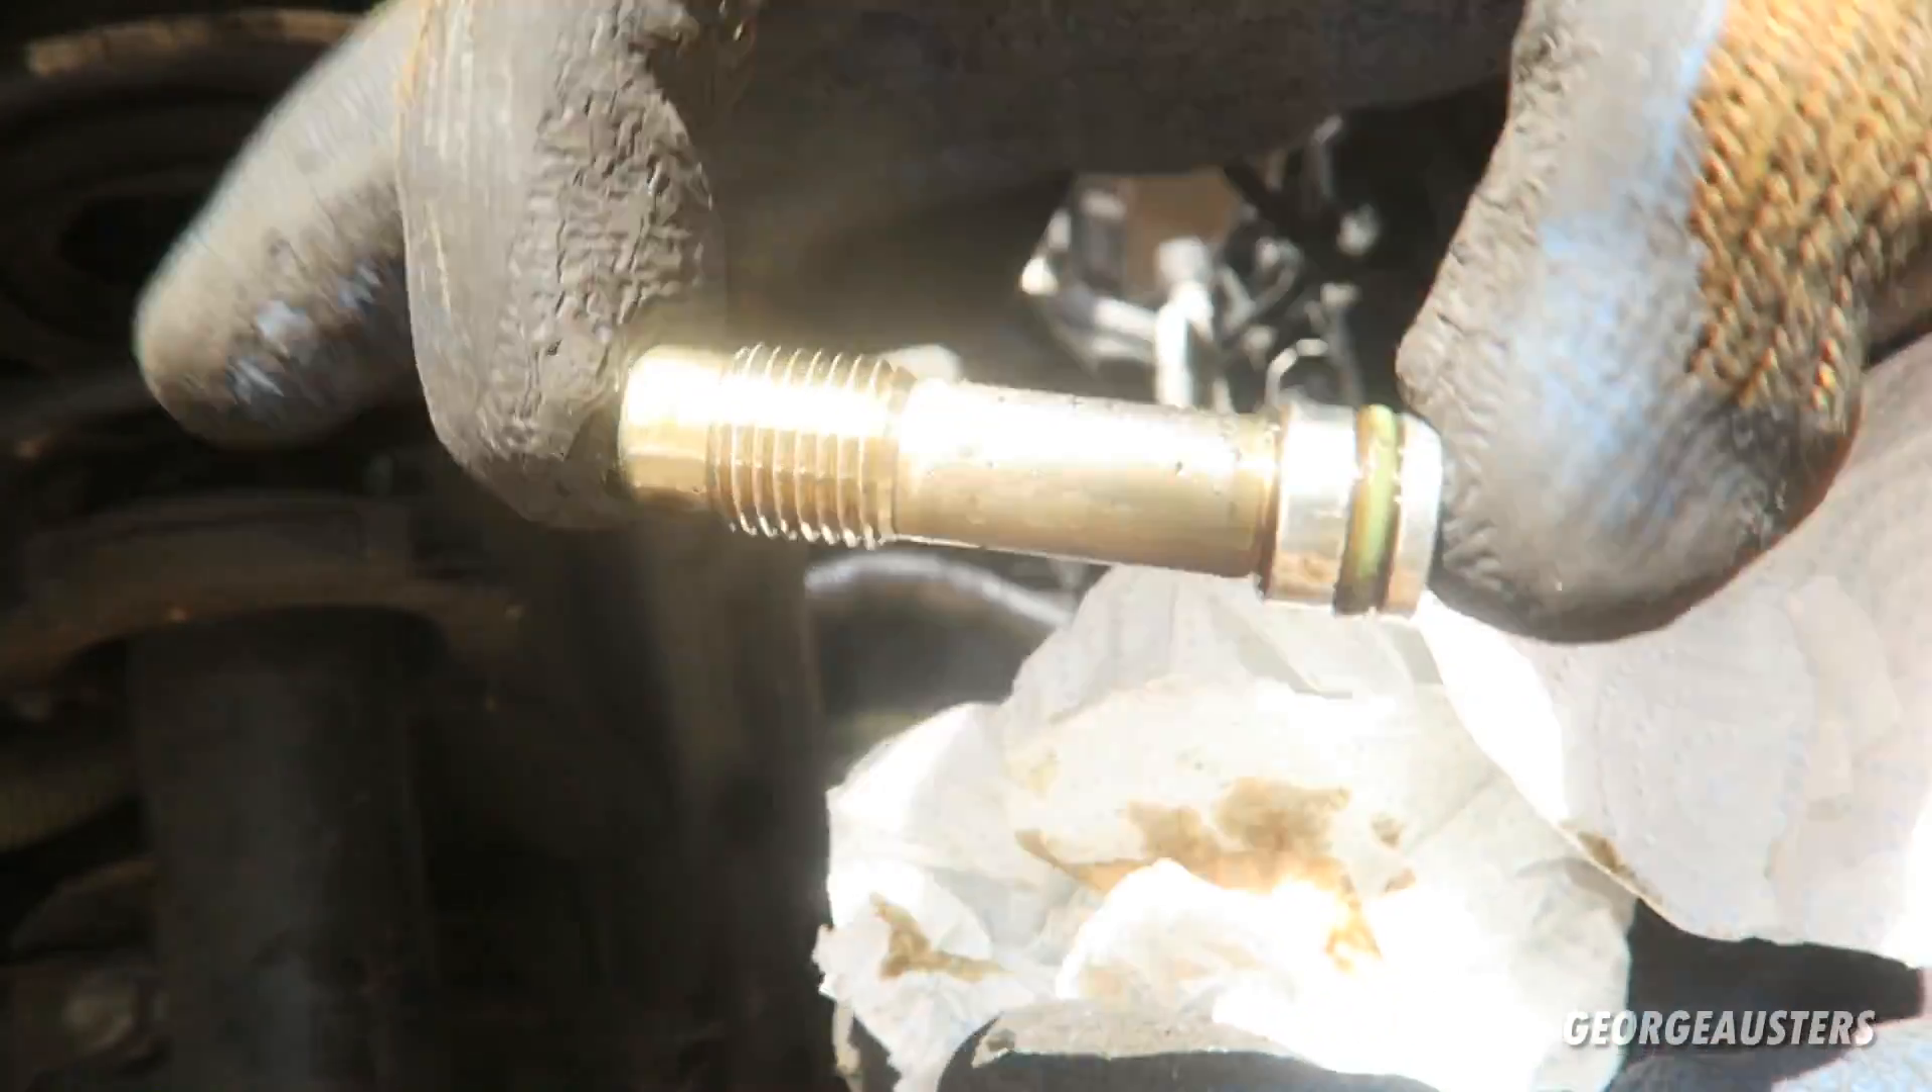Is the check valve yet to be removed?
No.